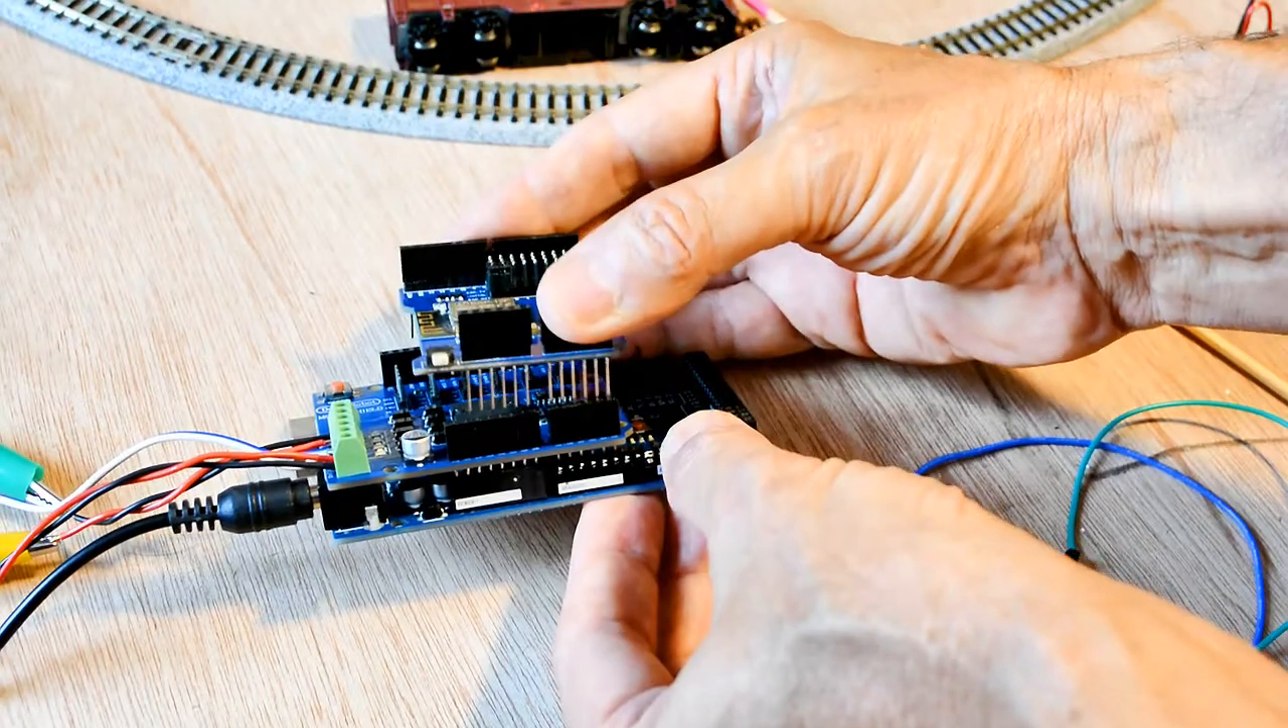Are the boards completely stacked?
No.